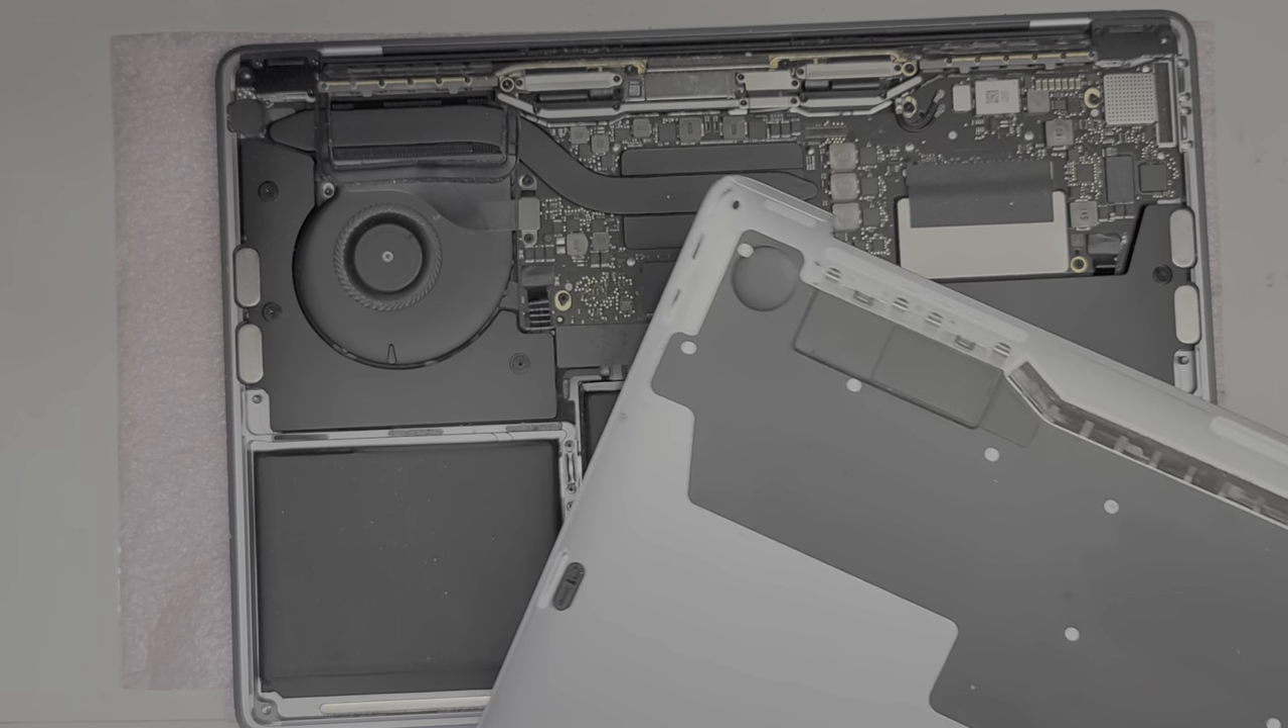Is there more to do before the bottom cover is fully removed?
No.